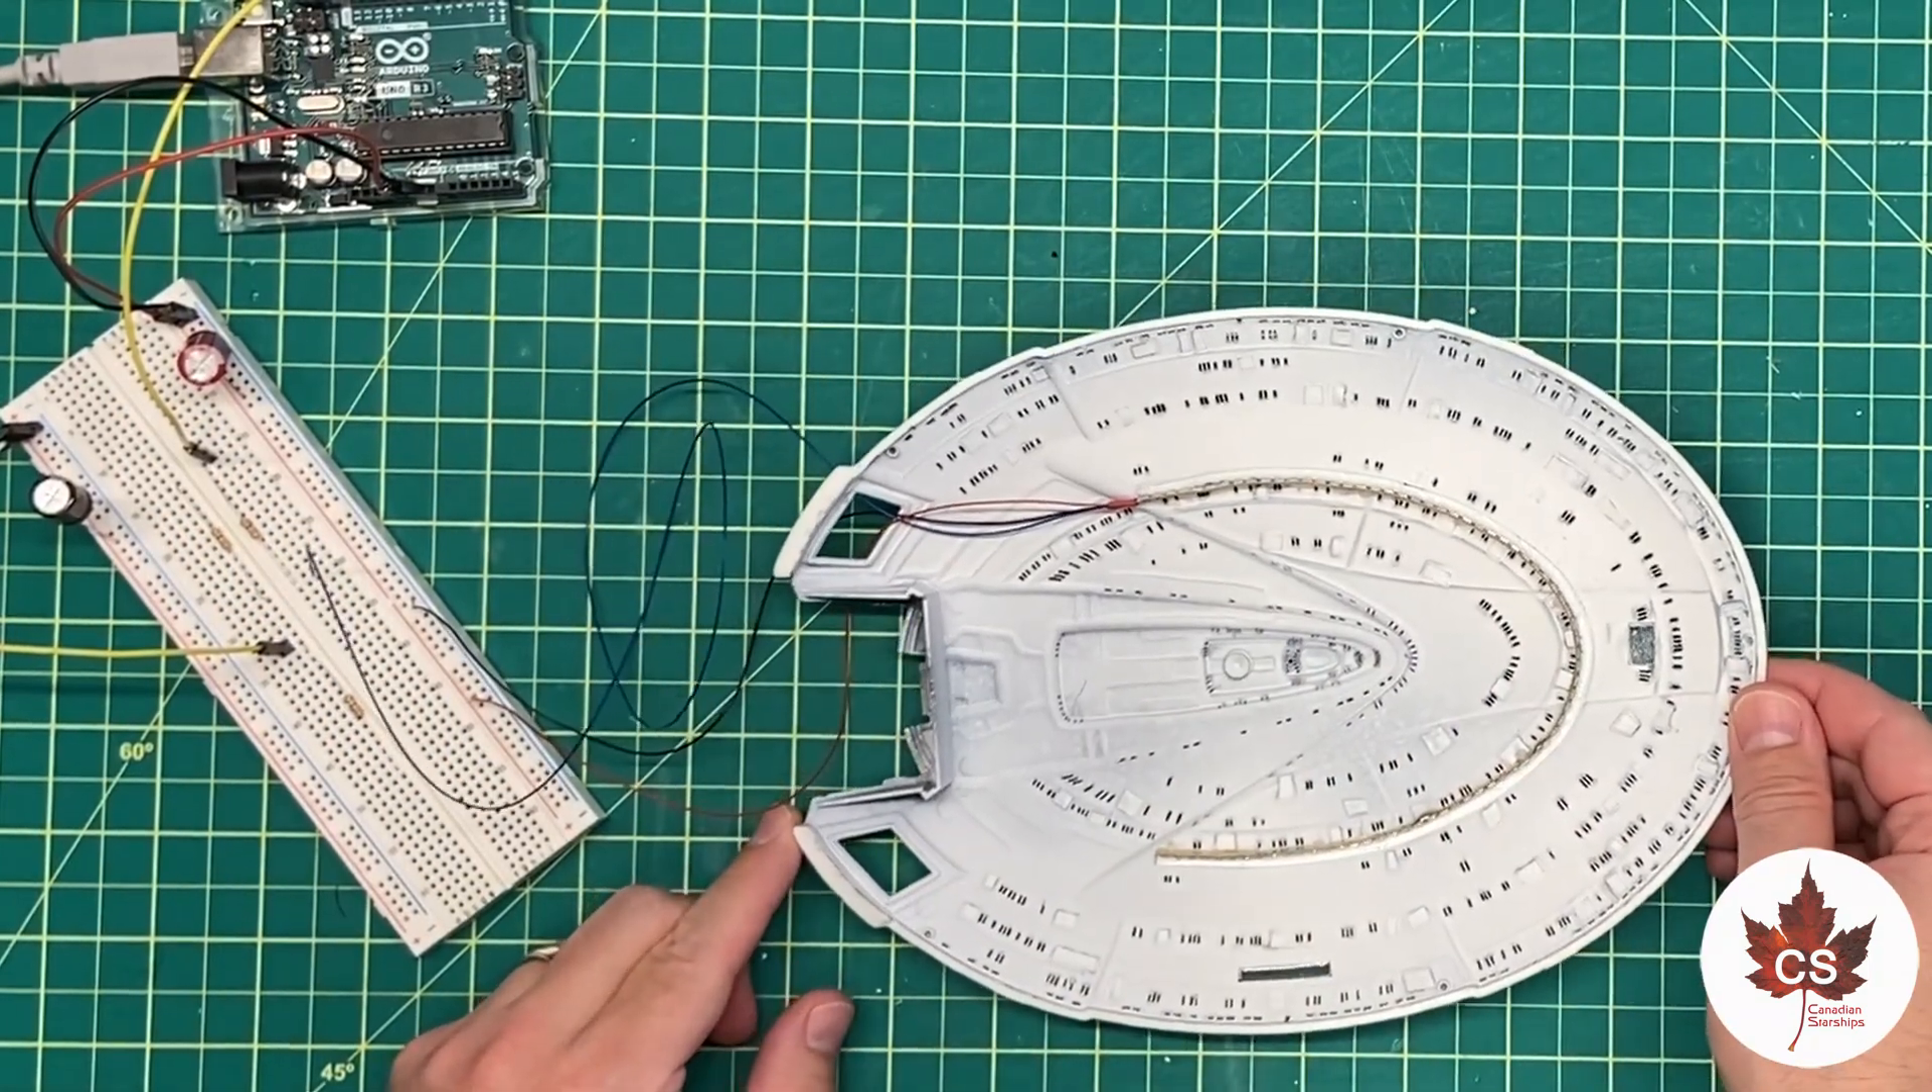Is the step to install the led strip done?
Yes.